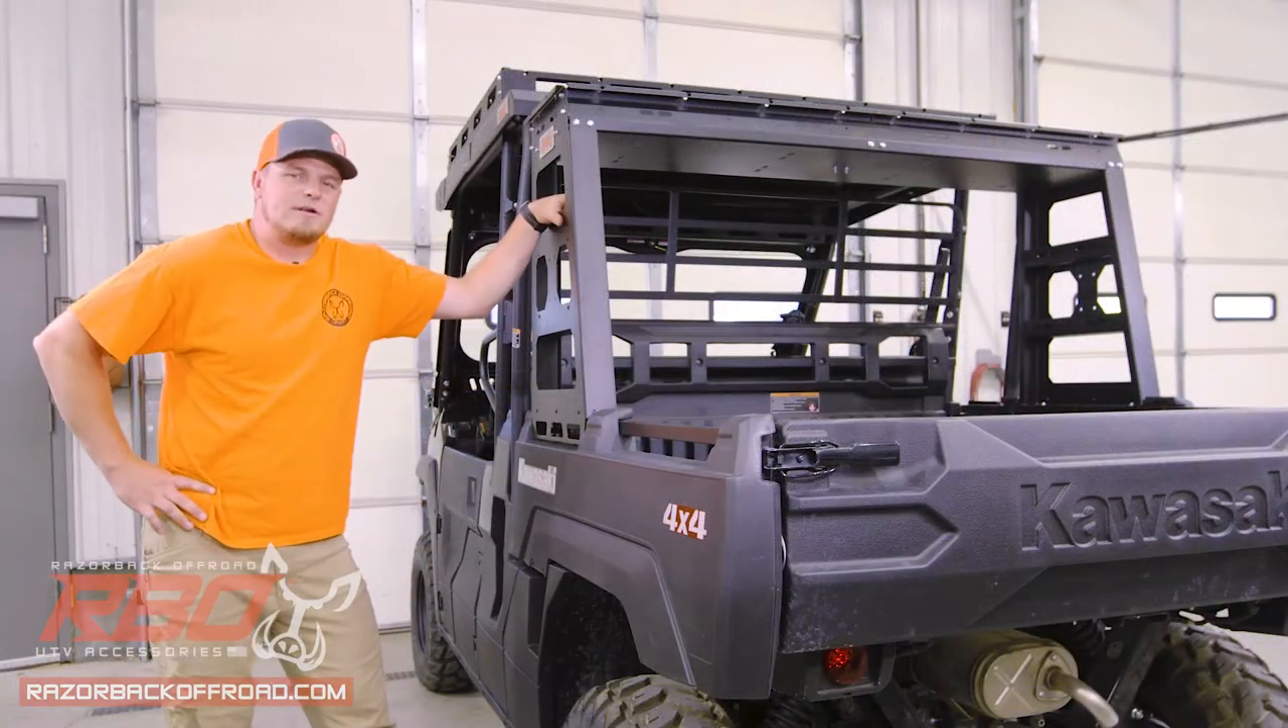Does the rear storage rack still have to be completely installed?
No.